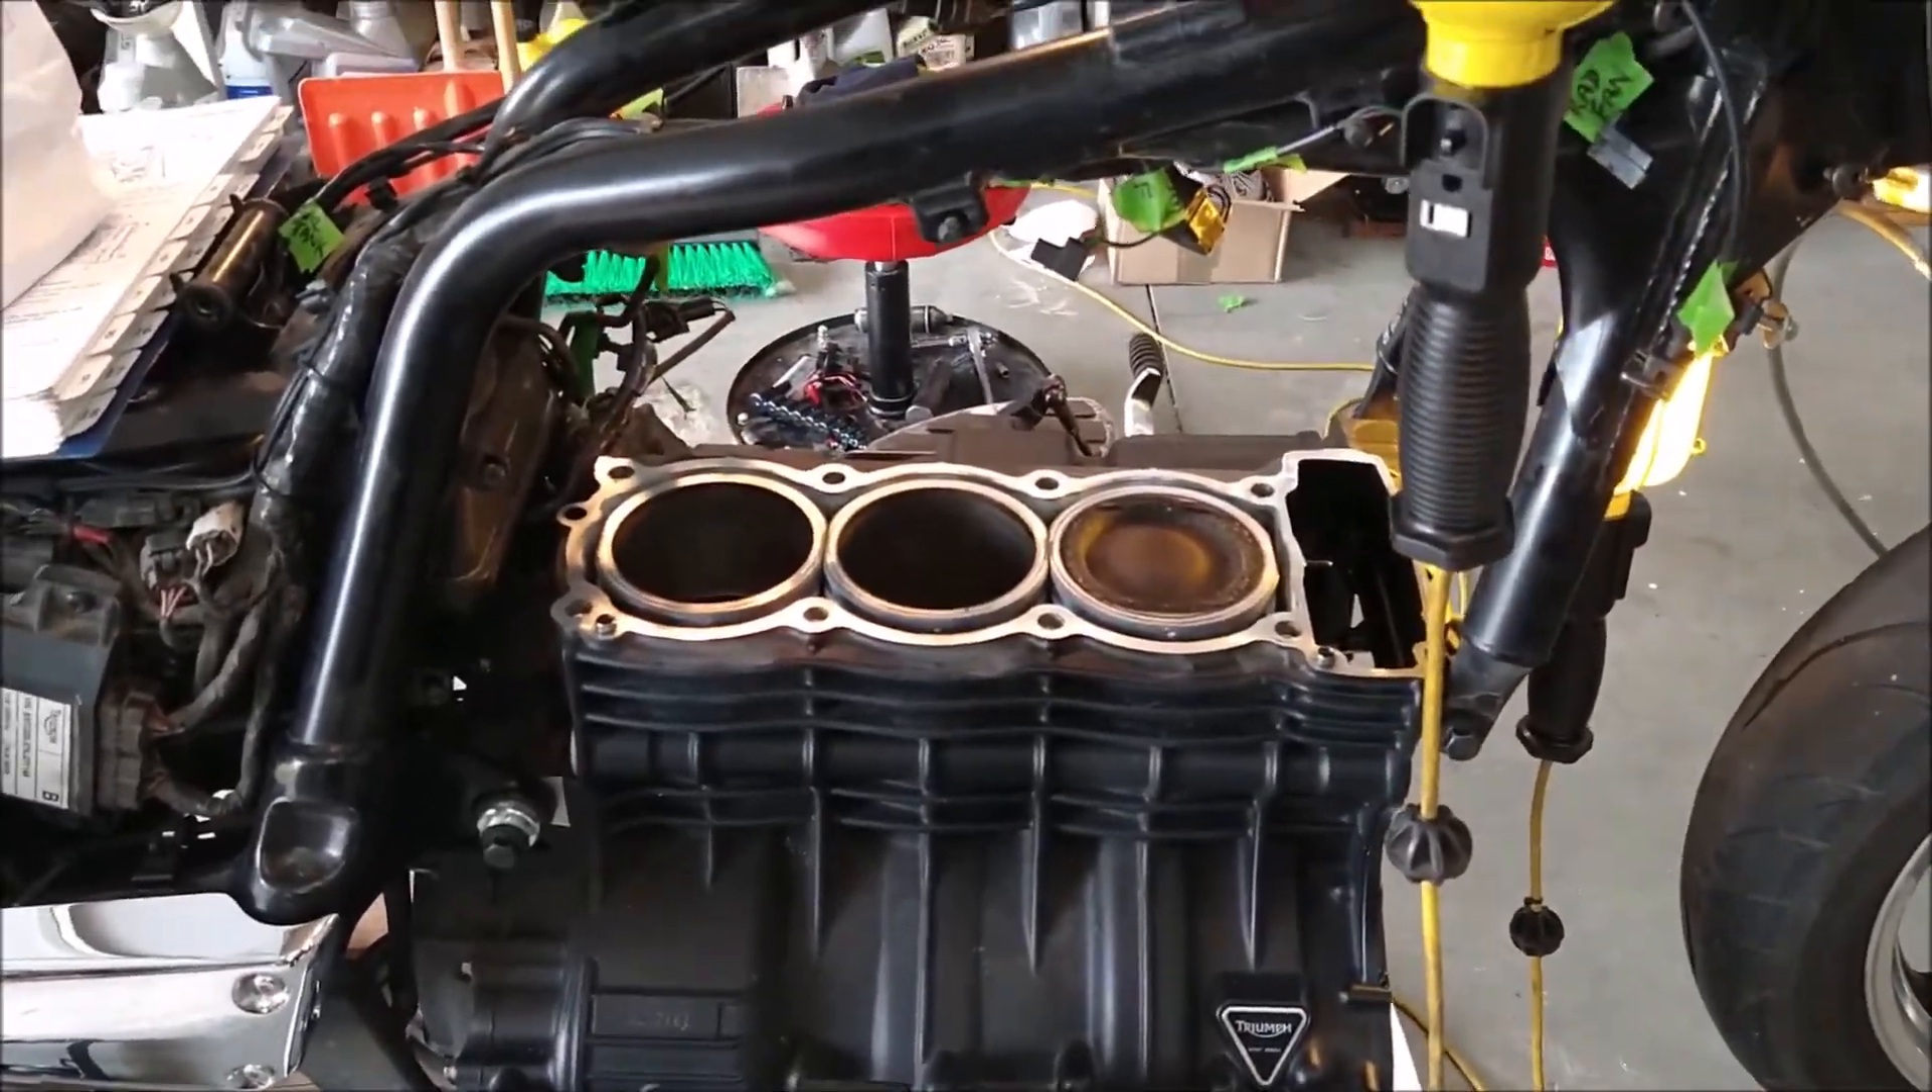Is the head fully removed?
Yes.